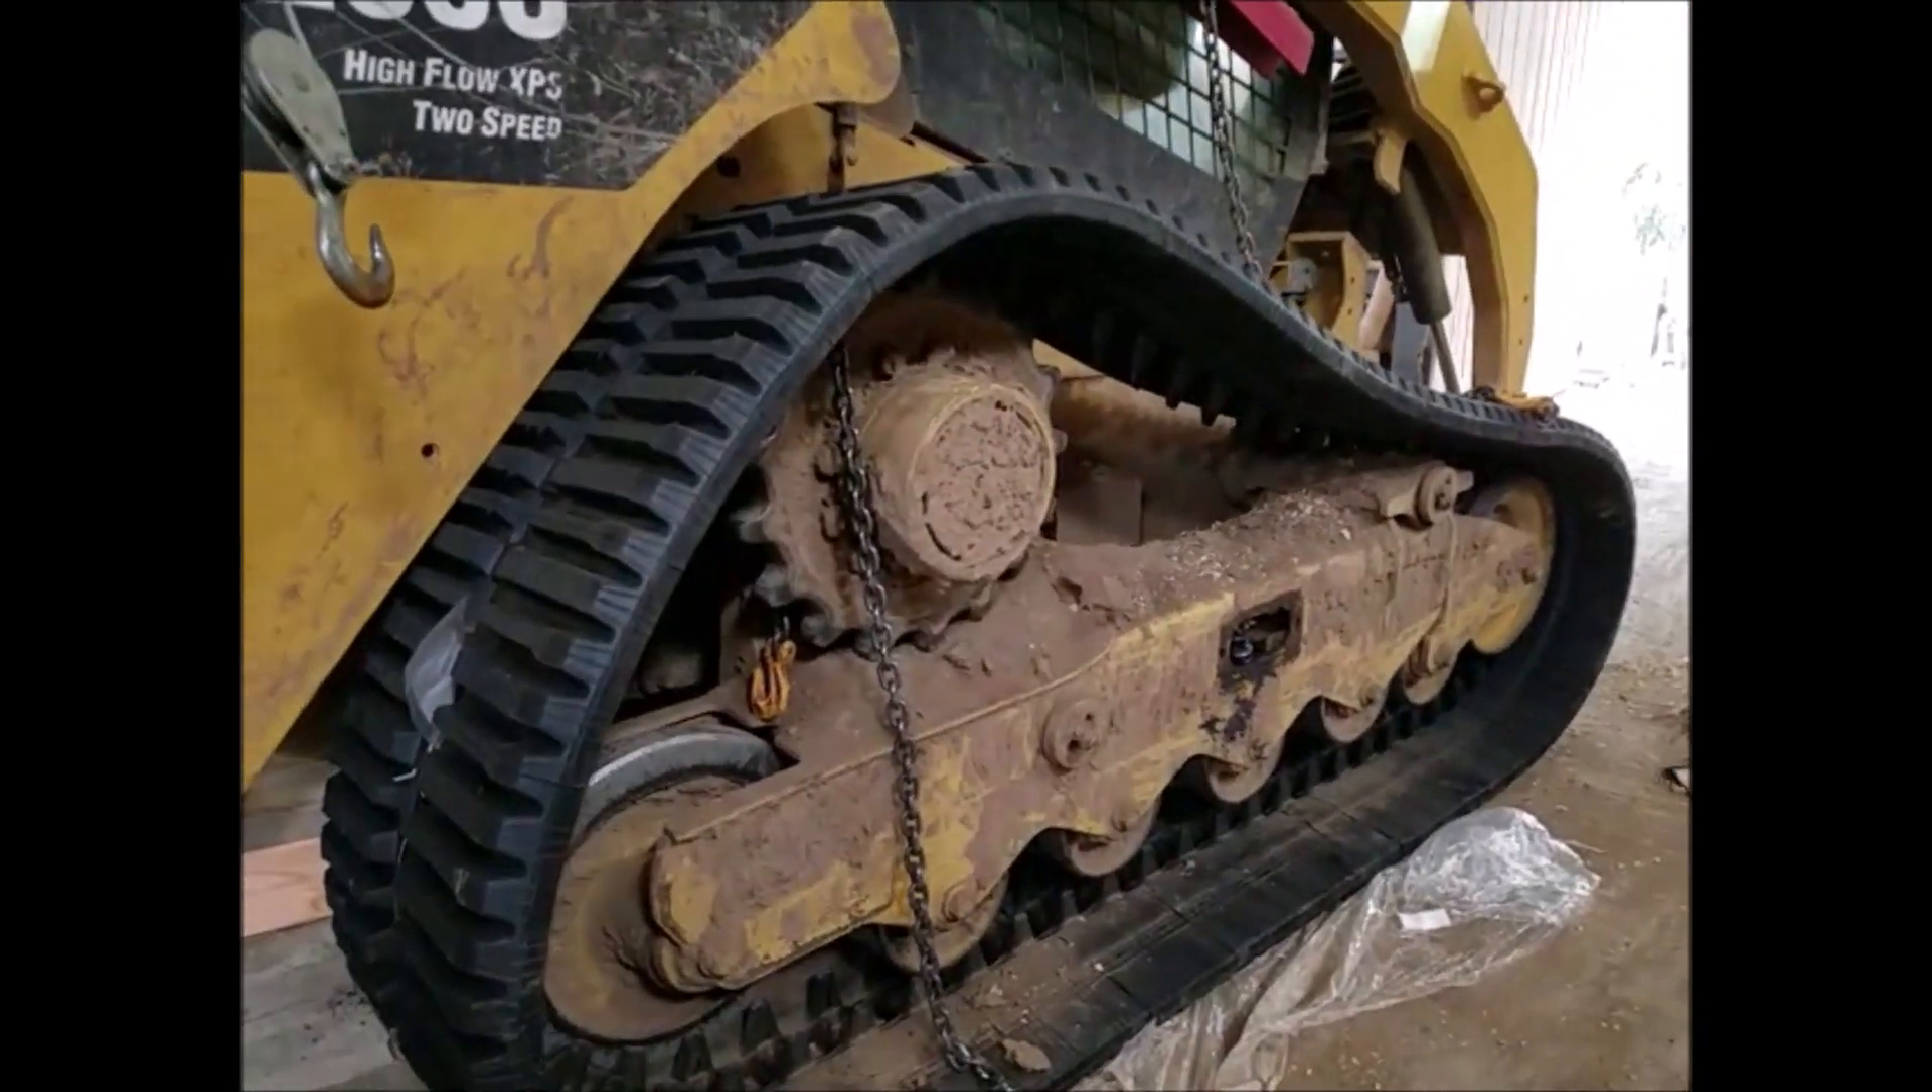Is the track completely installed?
No.